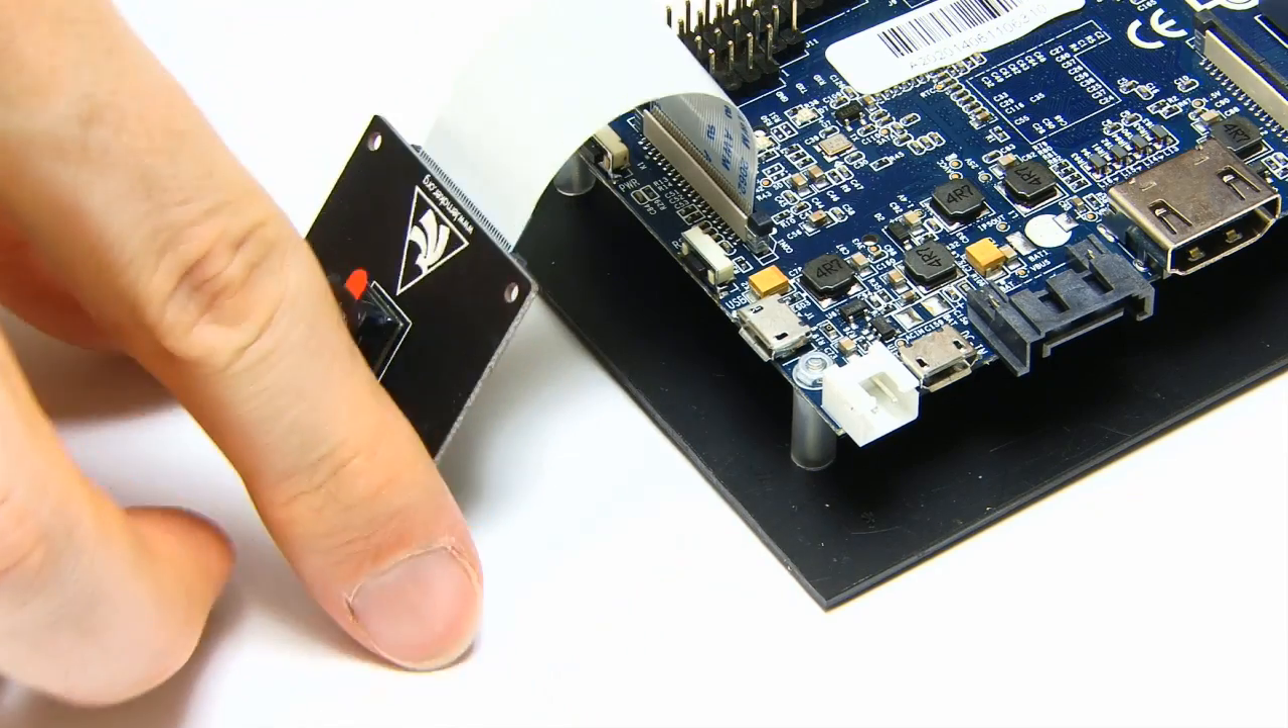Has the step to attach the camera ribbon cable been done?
Yes.